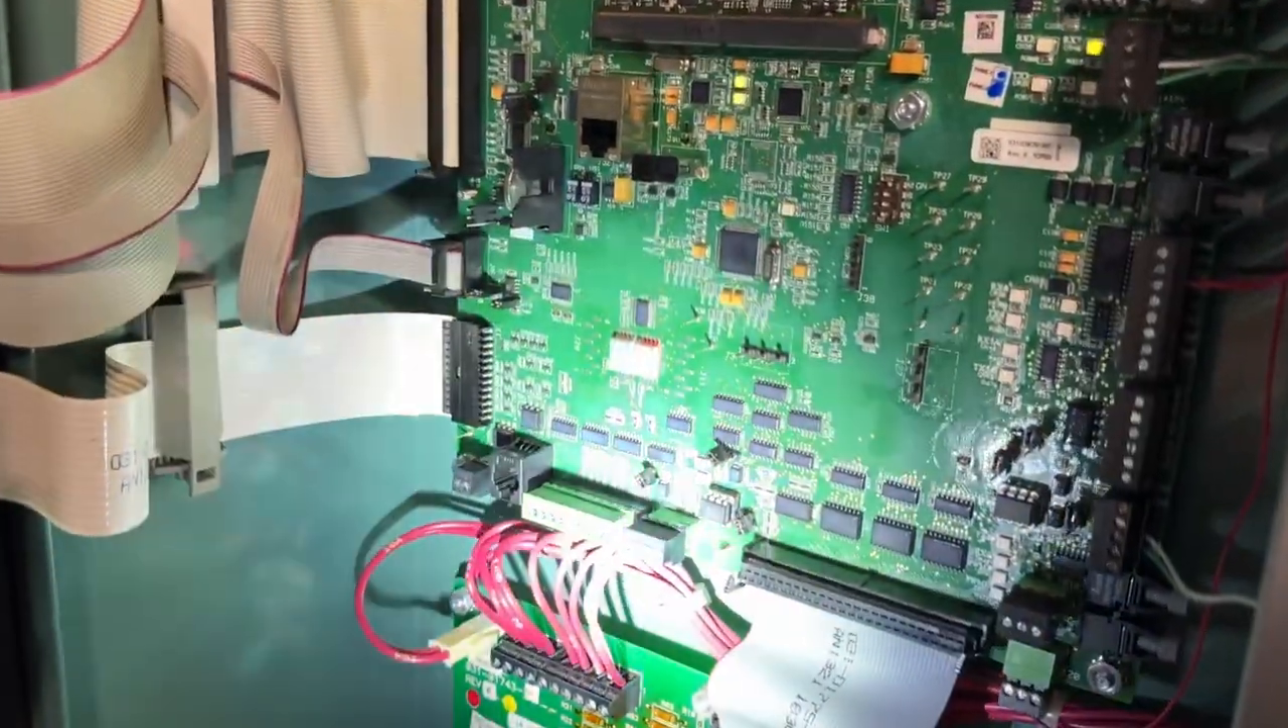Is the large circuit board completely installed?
Yes.